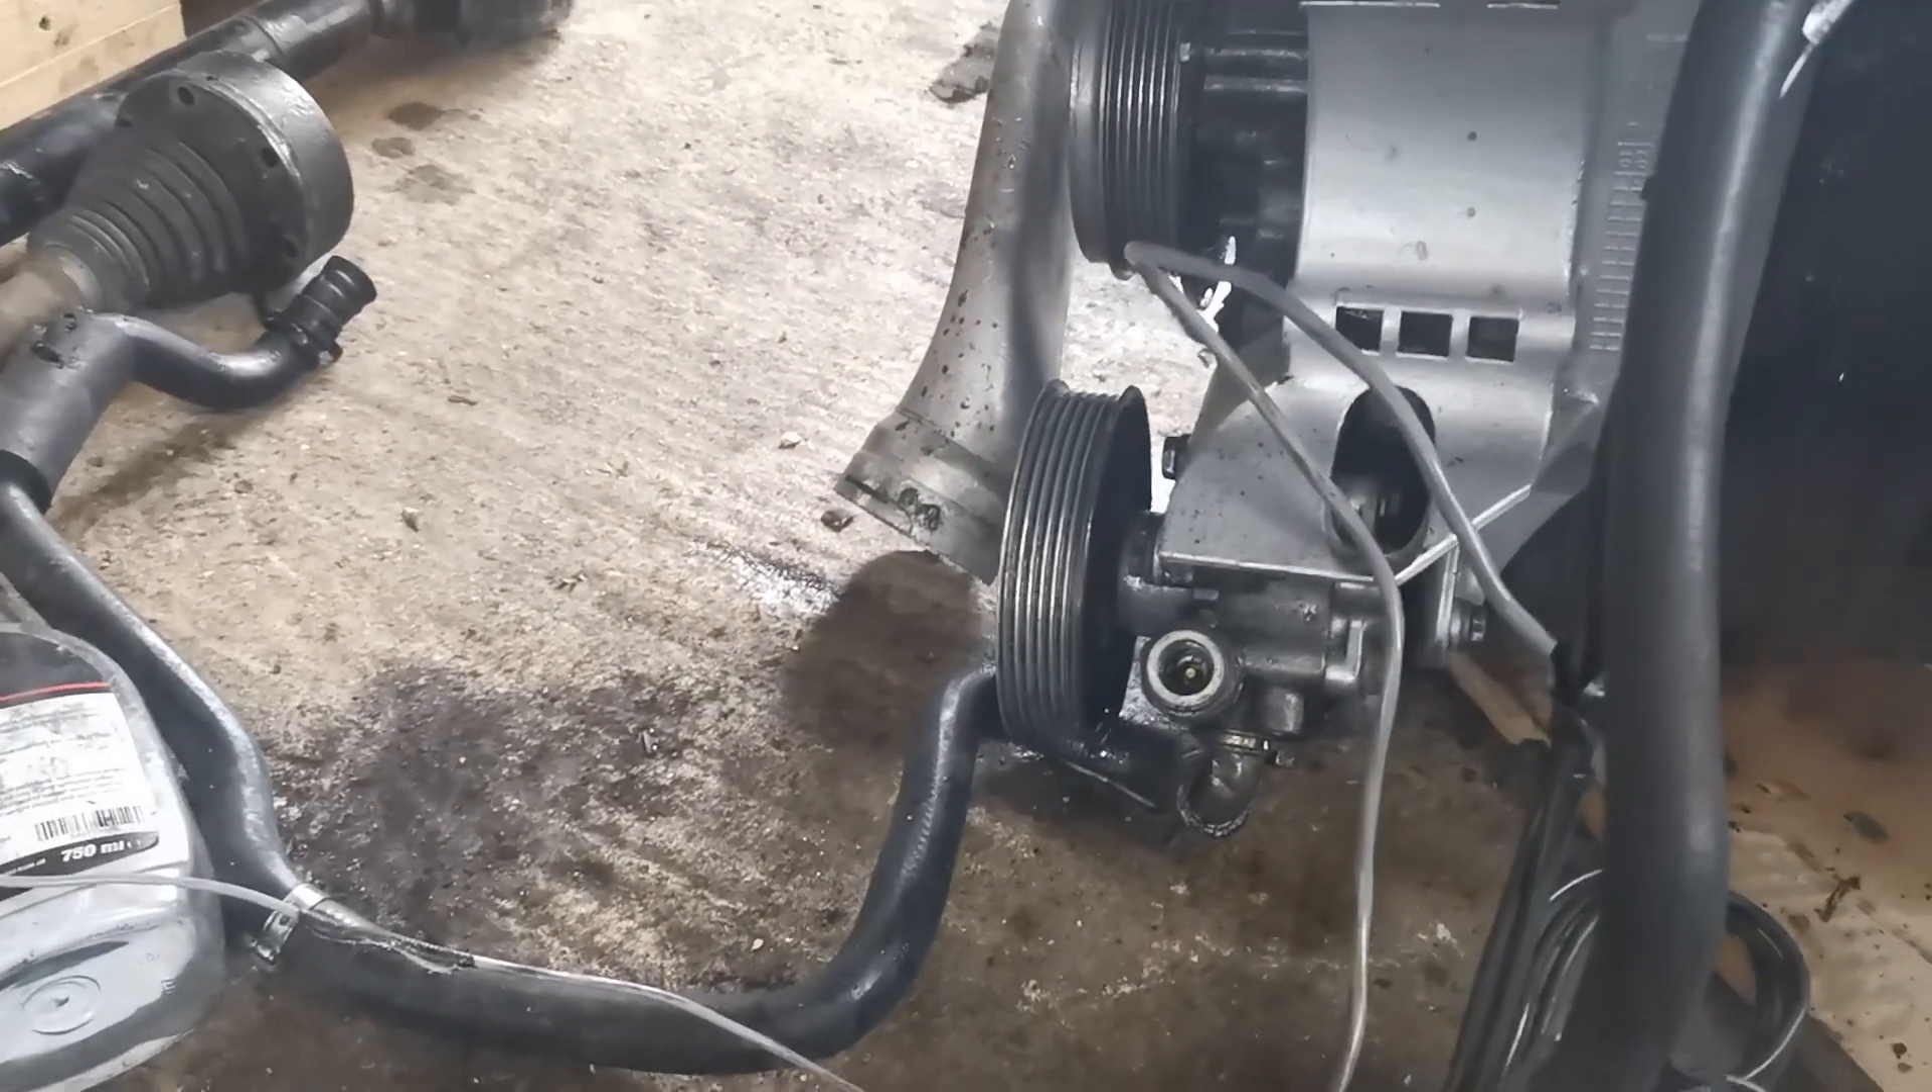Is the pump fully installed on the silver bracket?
Yes.